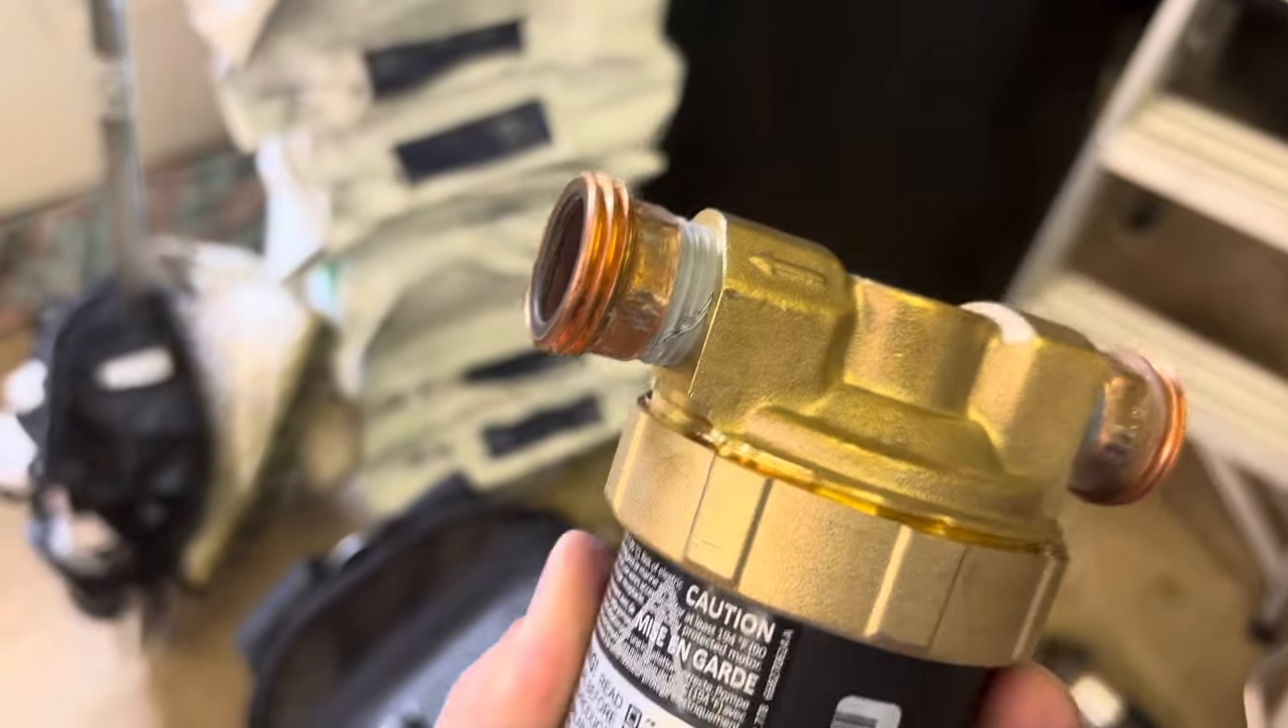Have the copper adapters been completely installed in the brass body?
Yes.